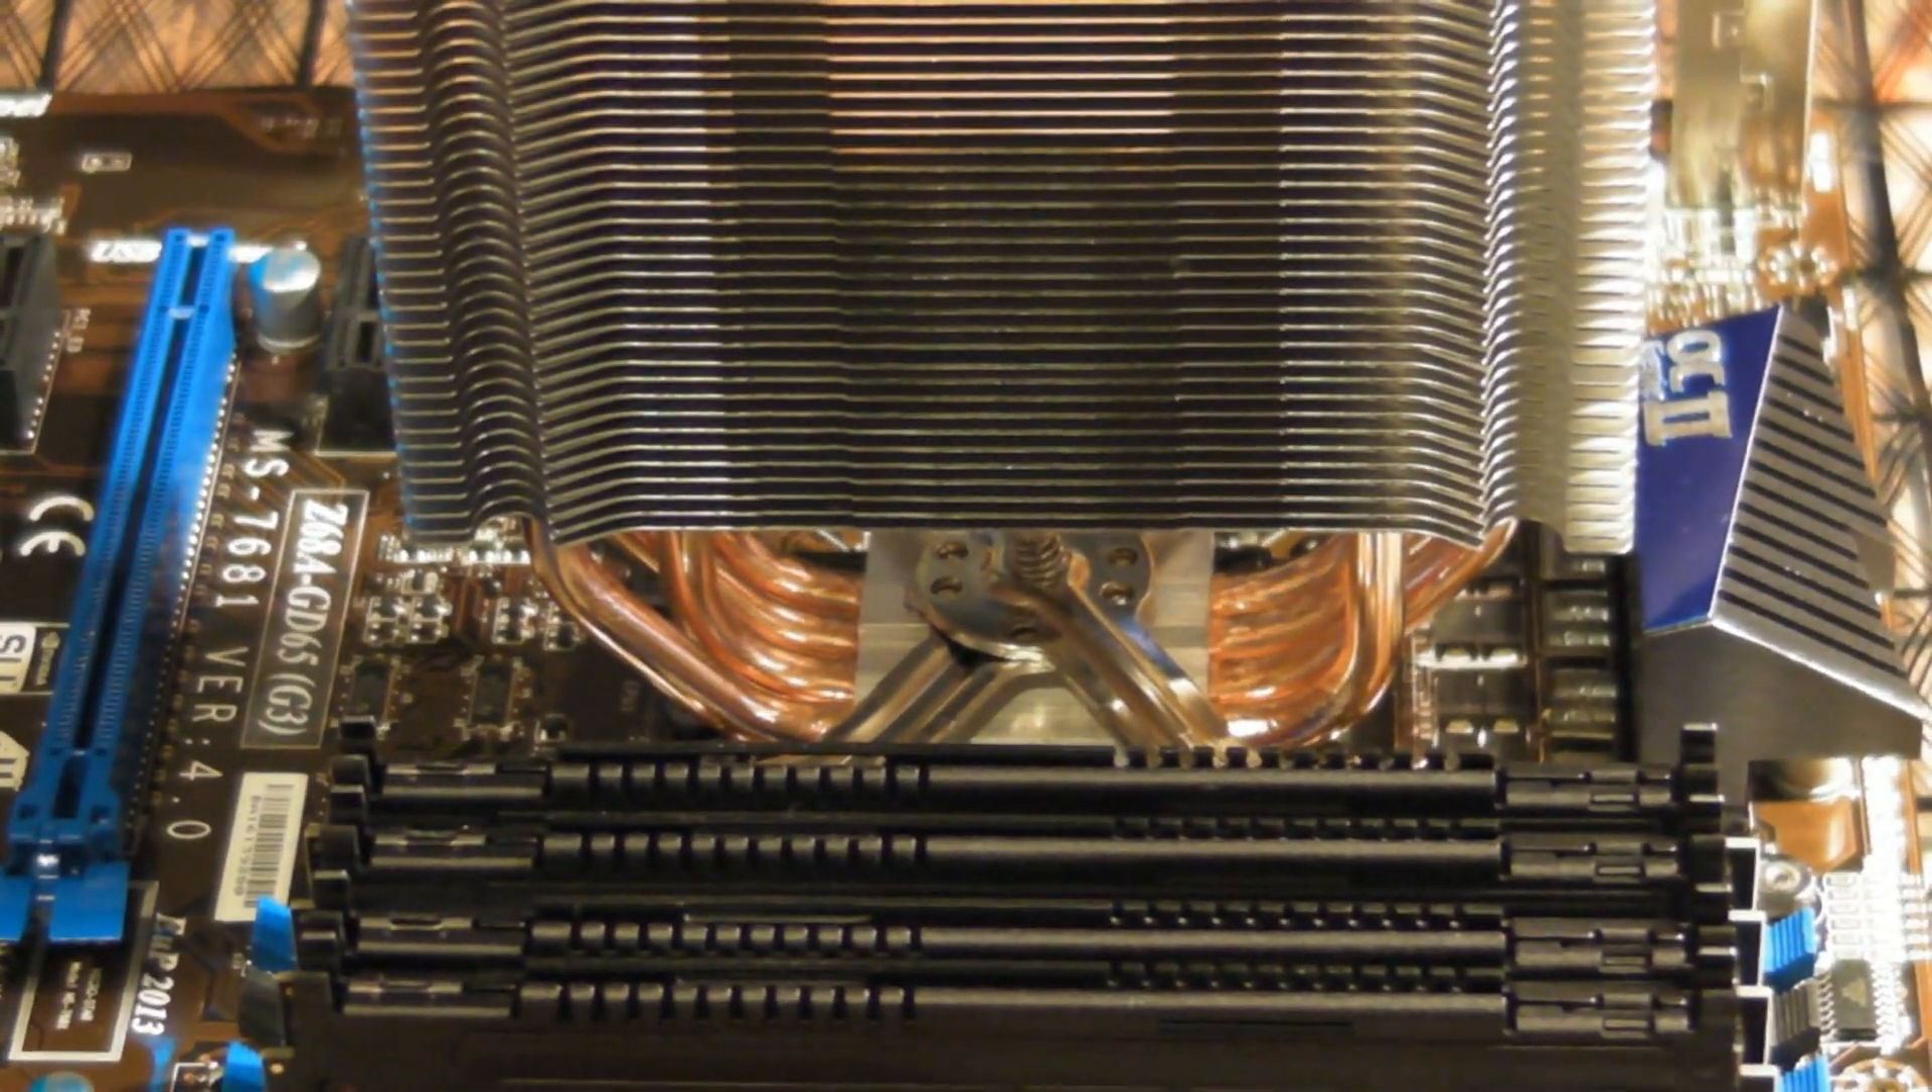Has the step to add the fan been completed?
No.